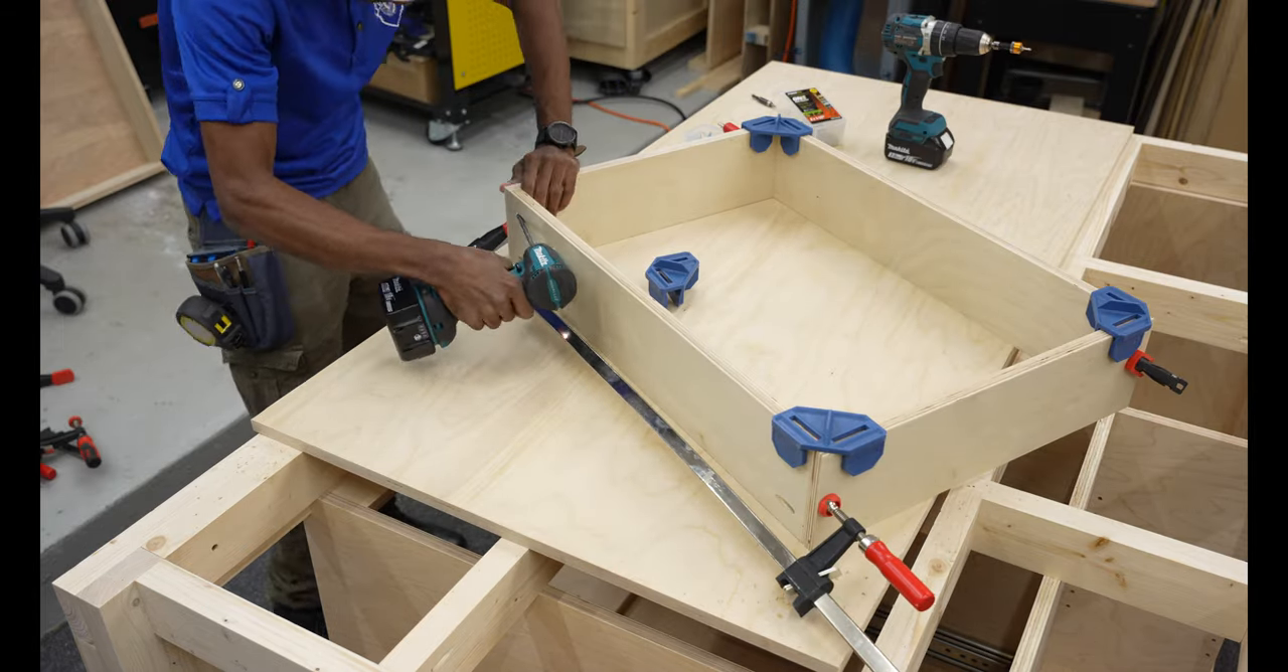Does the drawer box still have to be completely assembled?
Yes.